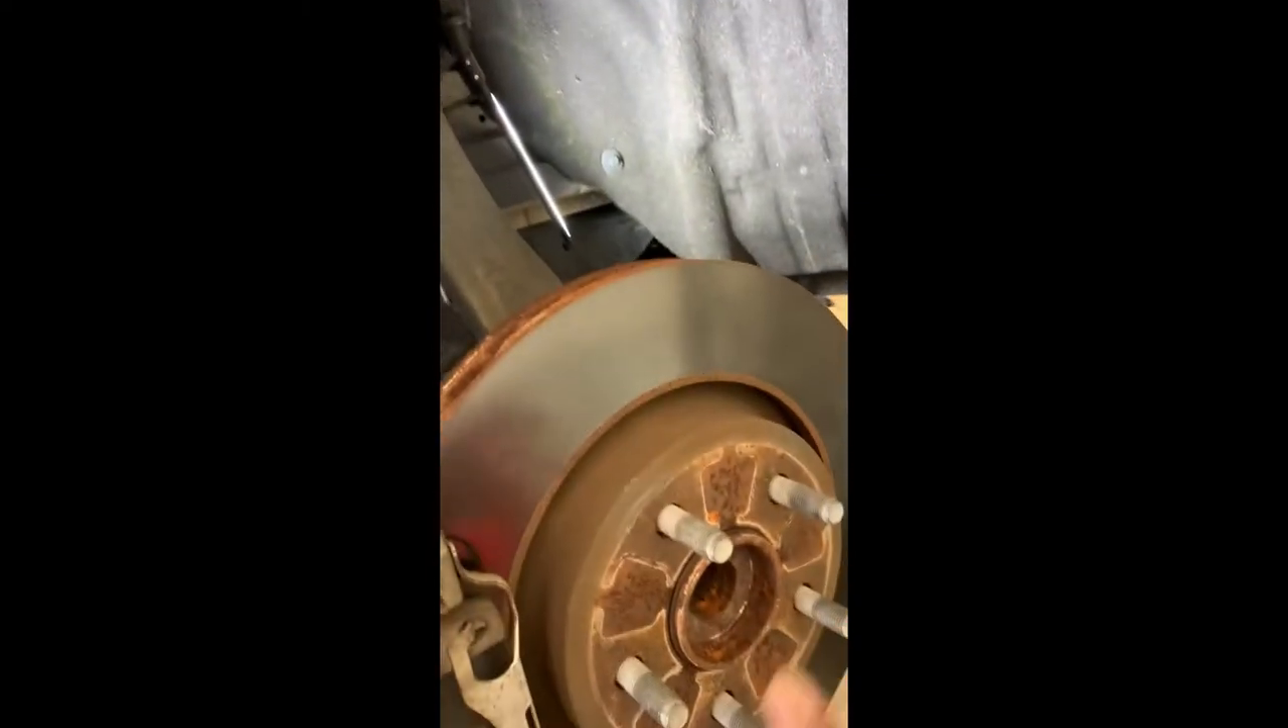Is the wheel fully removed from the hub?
Yes.